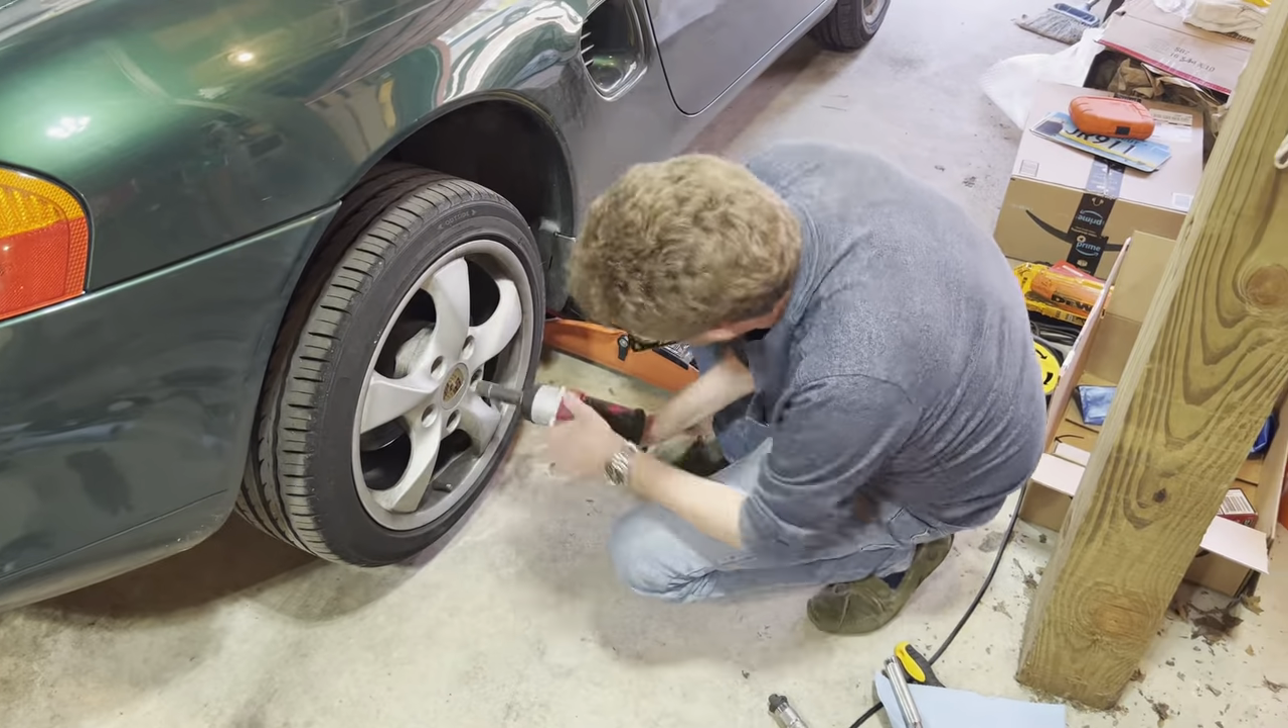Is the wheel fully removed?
No.